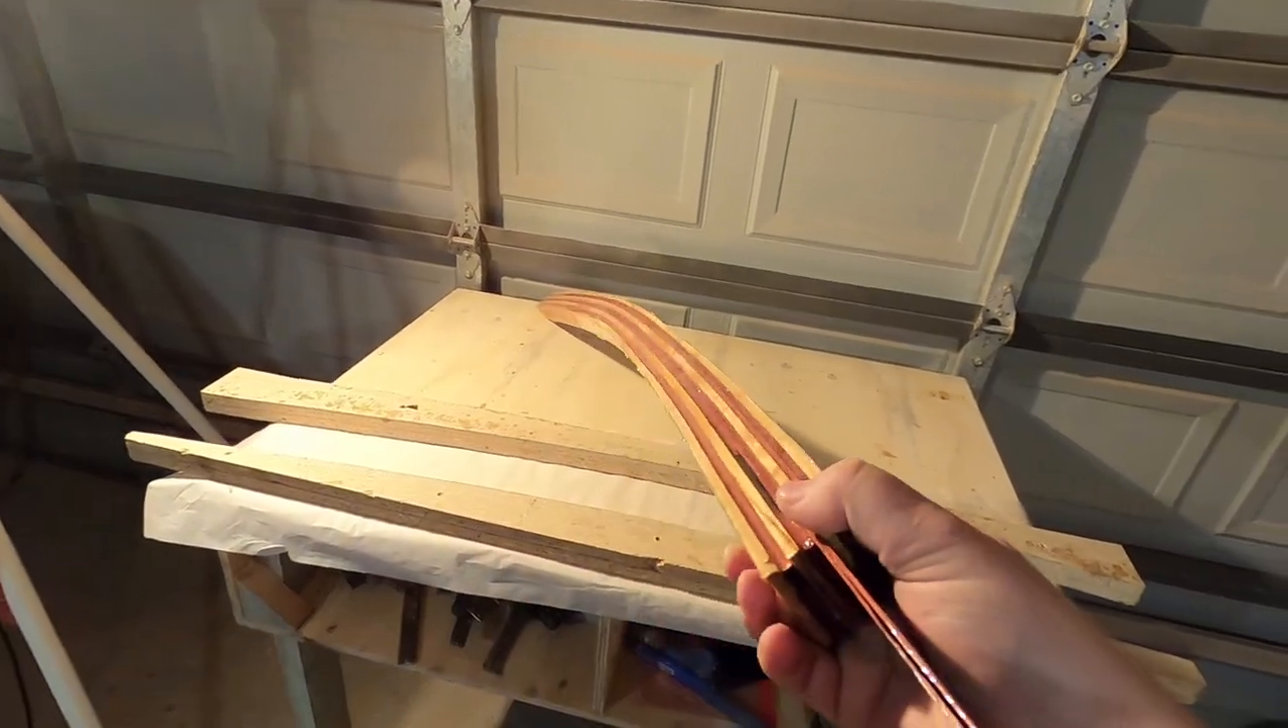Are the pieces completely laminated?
Yes.